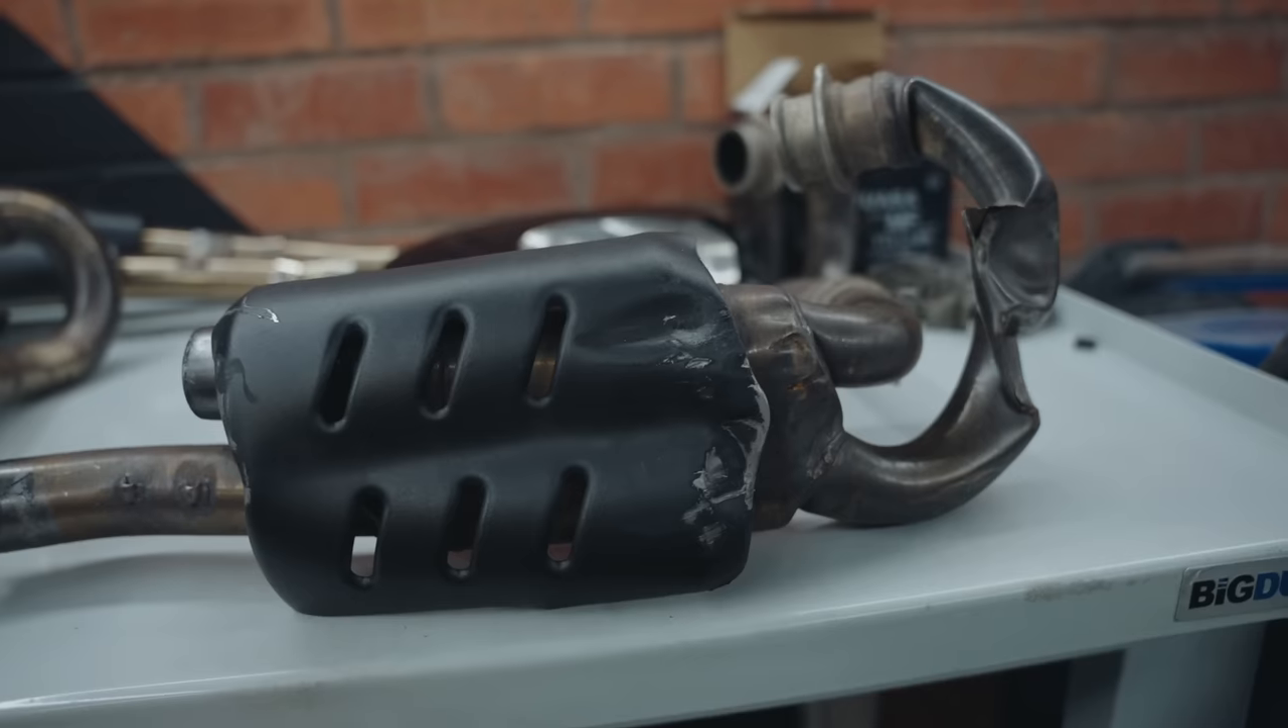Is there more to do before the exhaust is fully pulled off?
No.